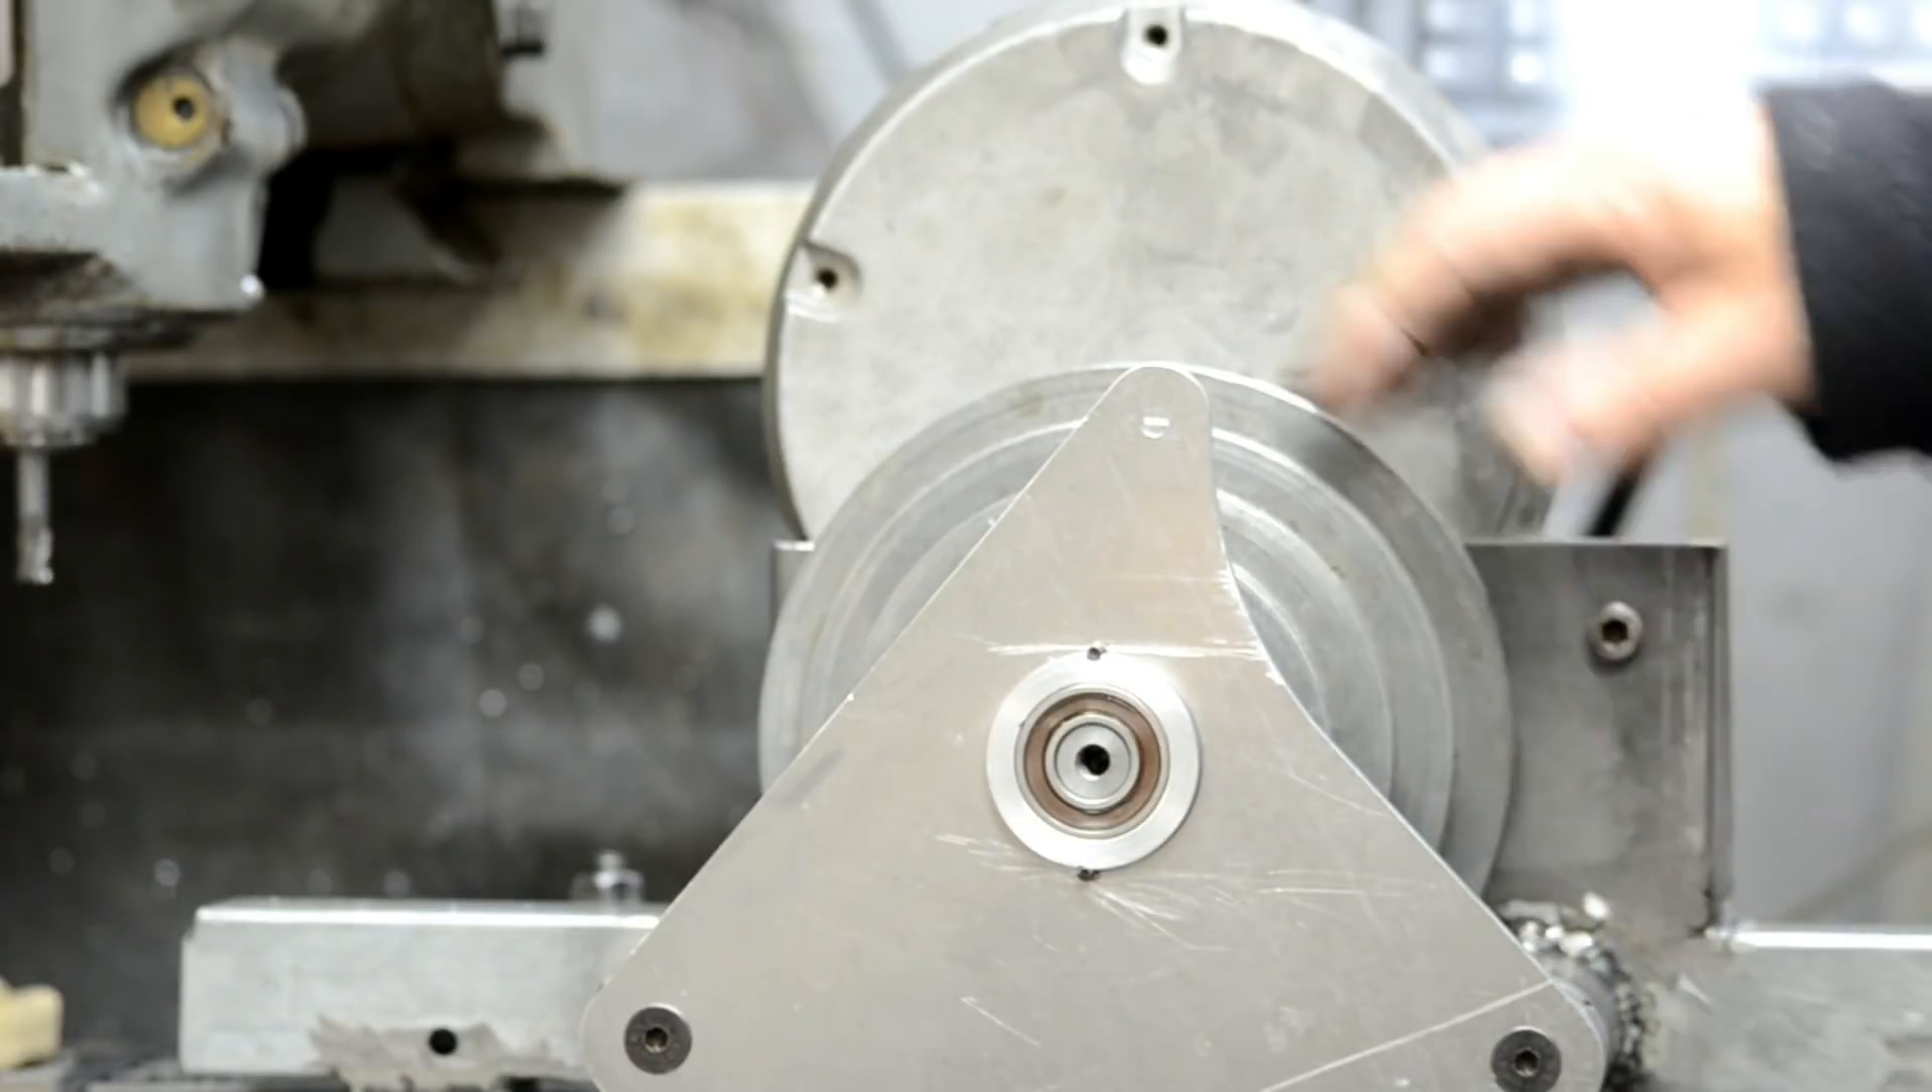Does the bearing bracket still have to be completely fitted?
No.